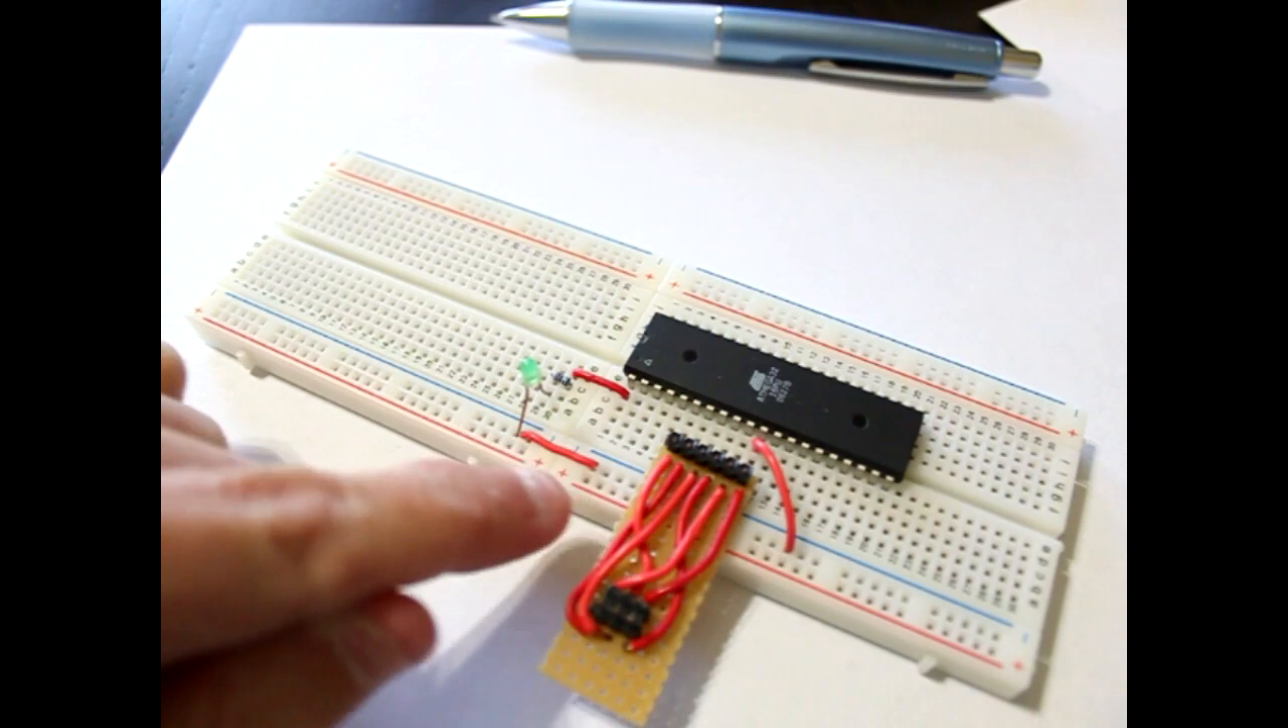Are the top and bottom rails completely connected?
No.